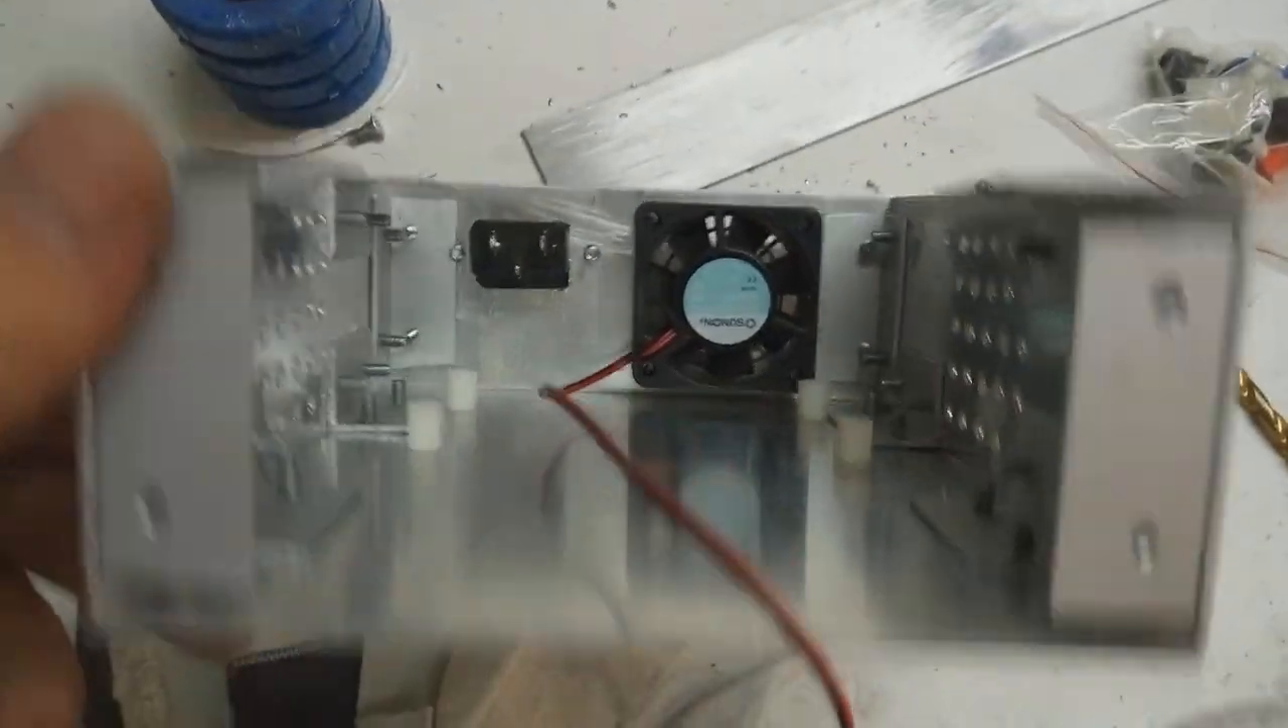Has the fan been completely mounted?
Yes.